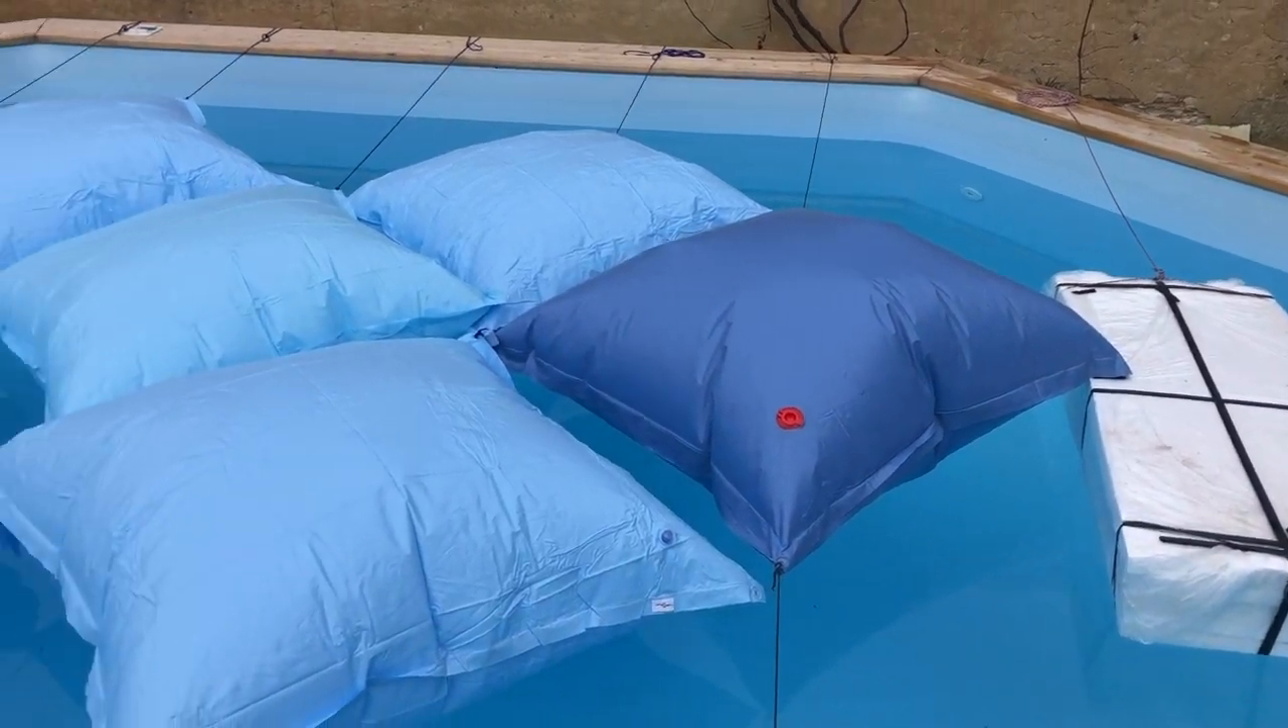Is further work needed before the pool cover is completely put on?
Yes.